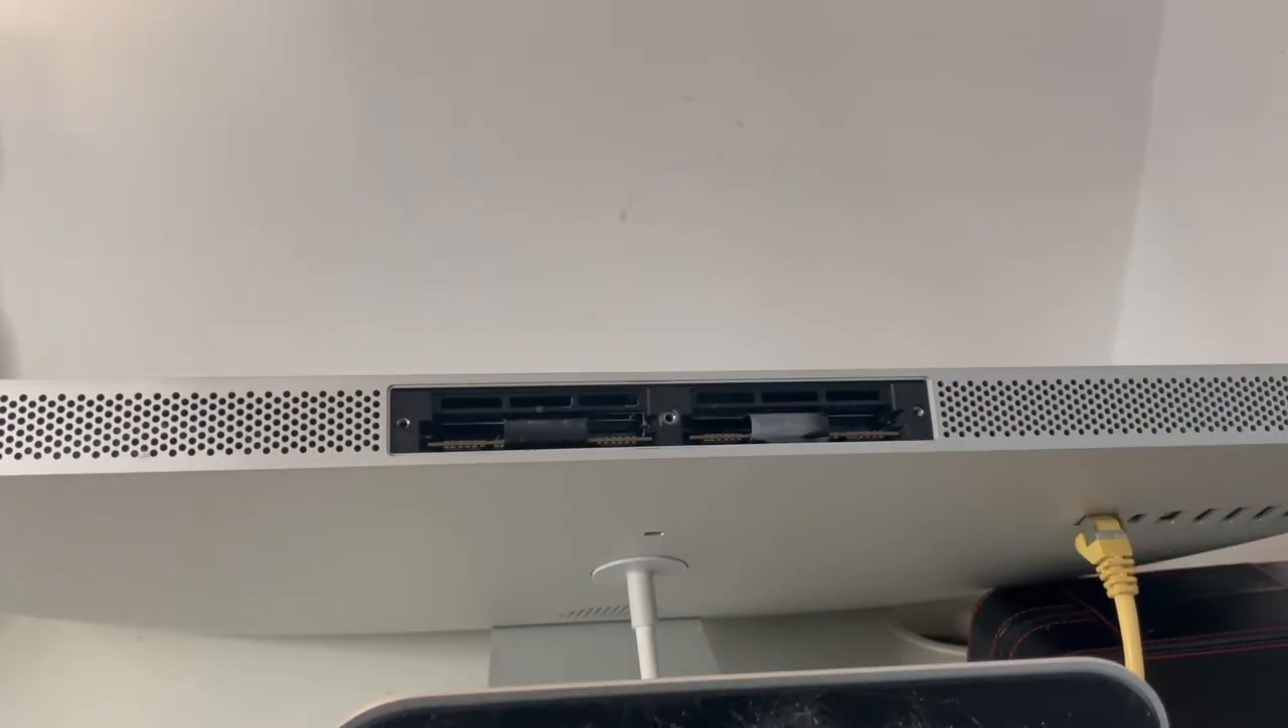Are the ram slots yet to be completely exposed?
No.